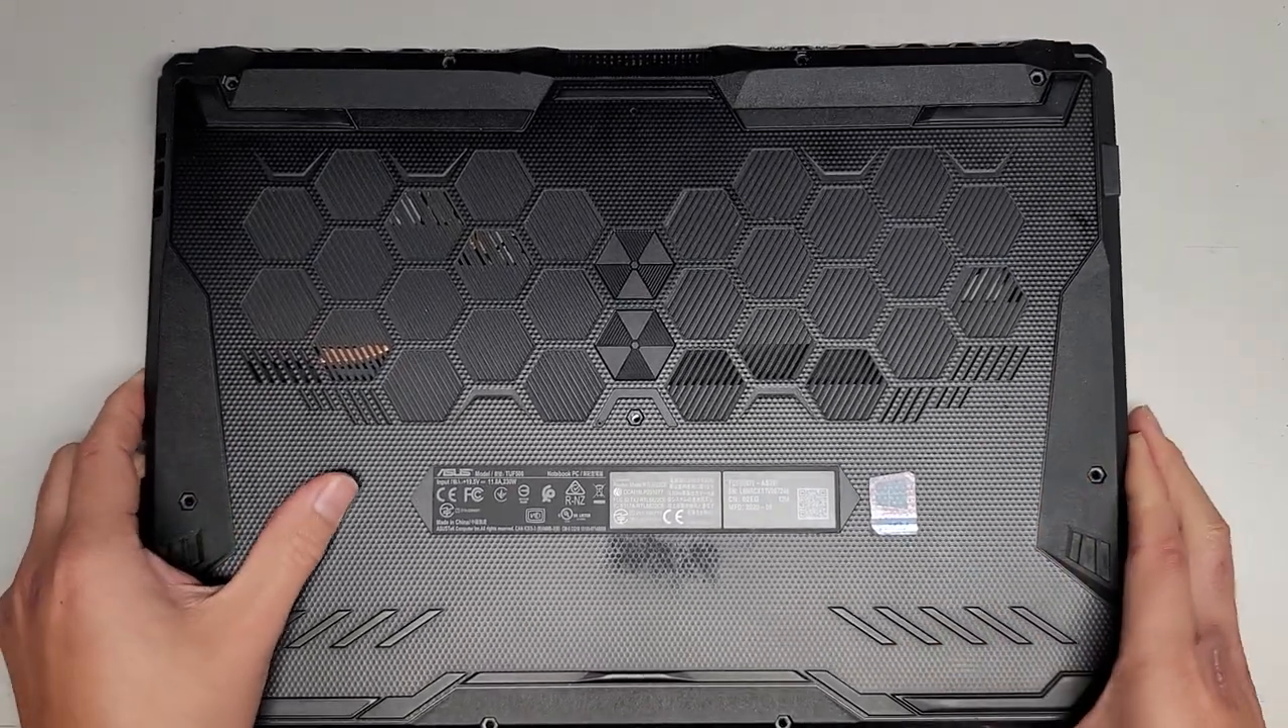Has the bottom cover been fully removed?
No.